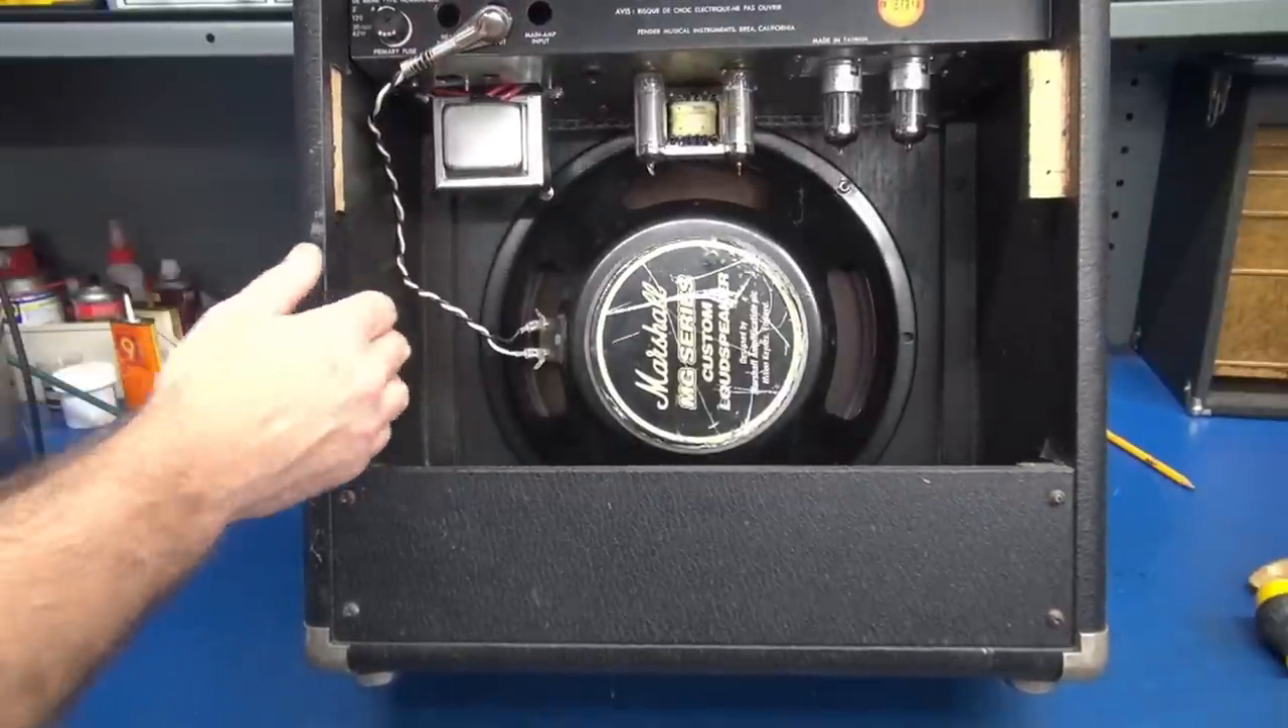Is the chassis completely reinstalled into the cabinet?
Yes.